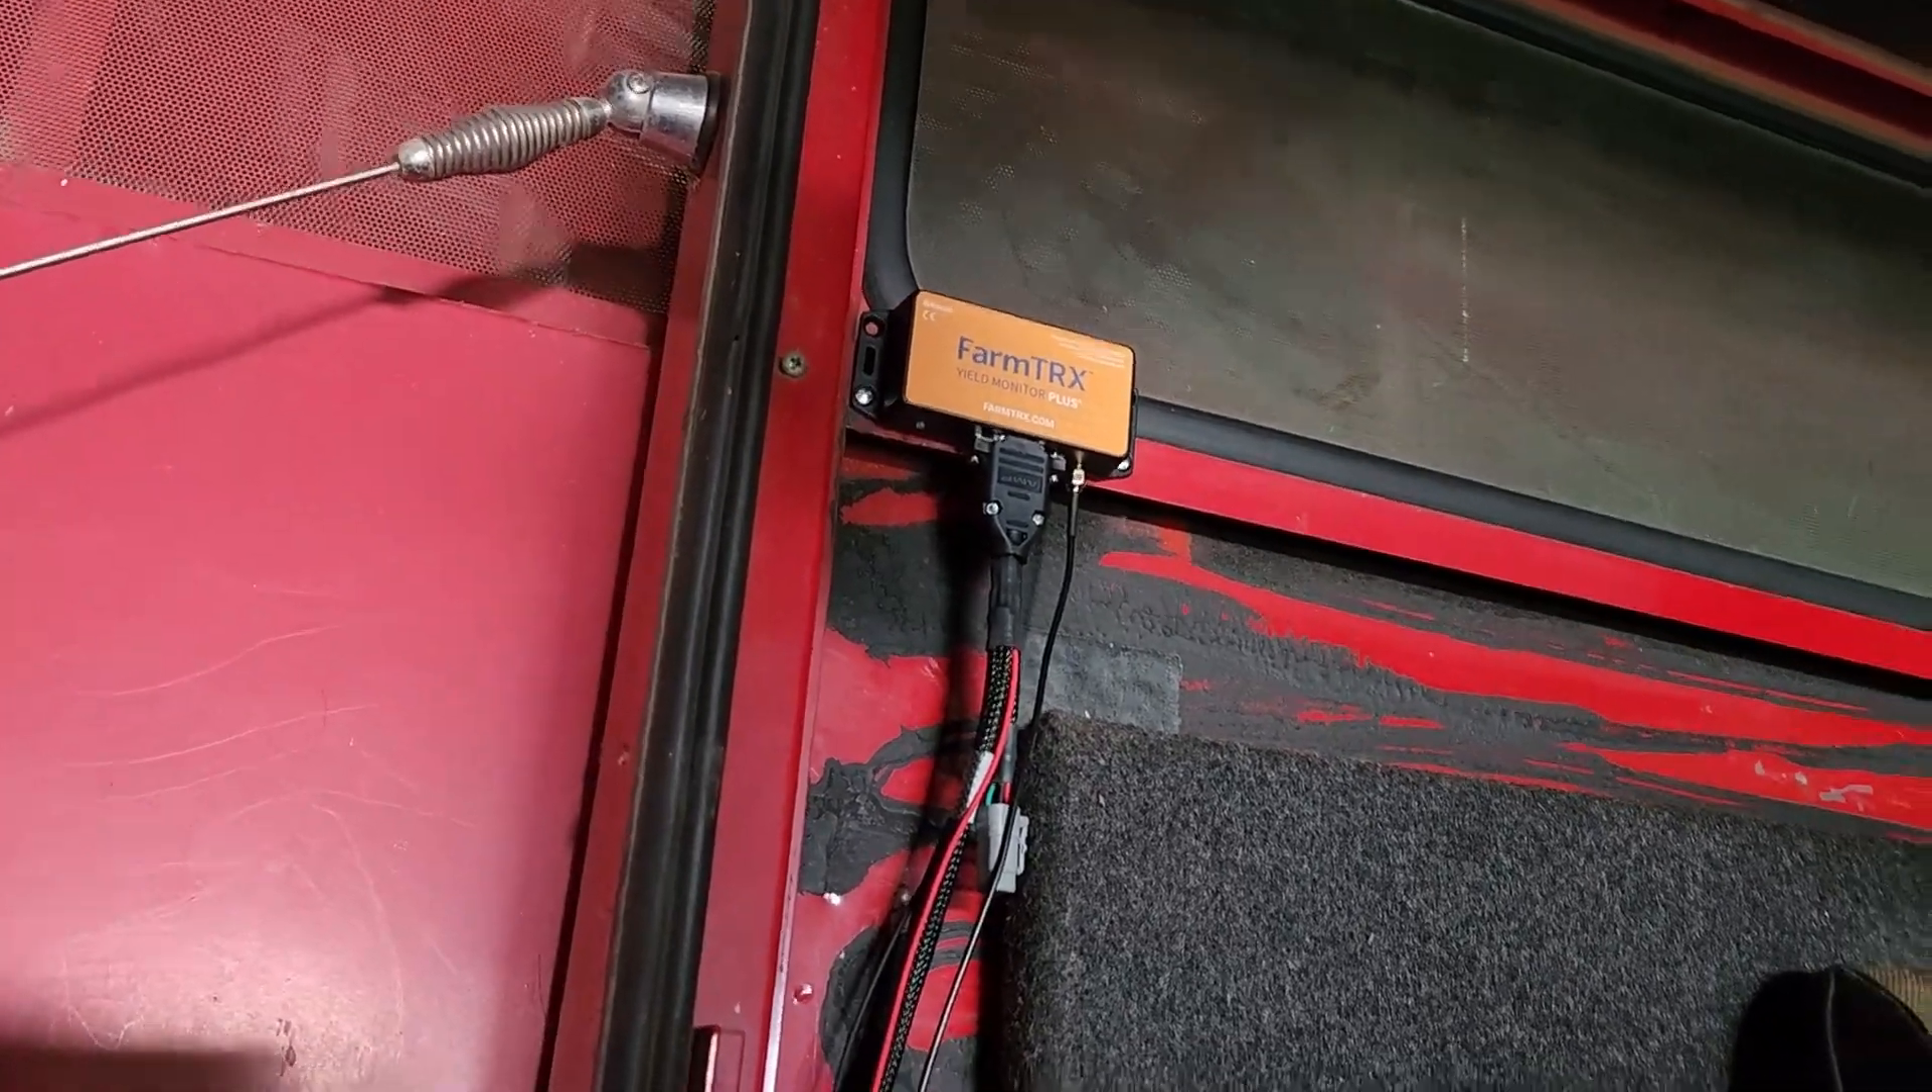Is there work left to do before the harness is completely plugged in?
No.